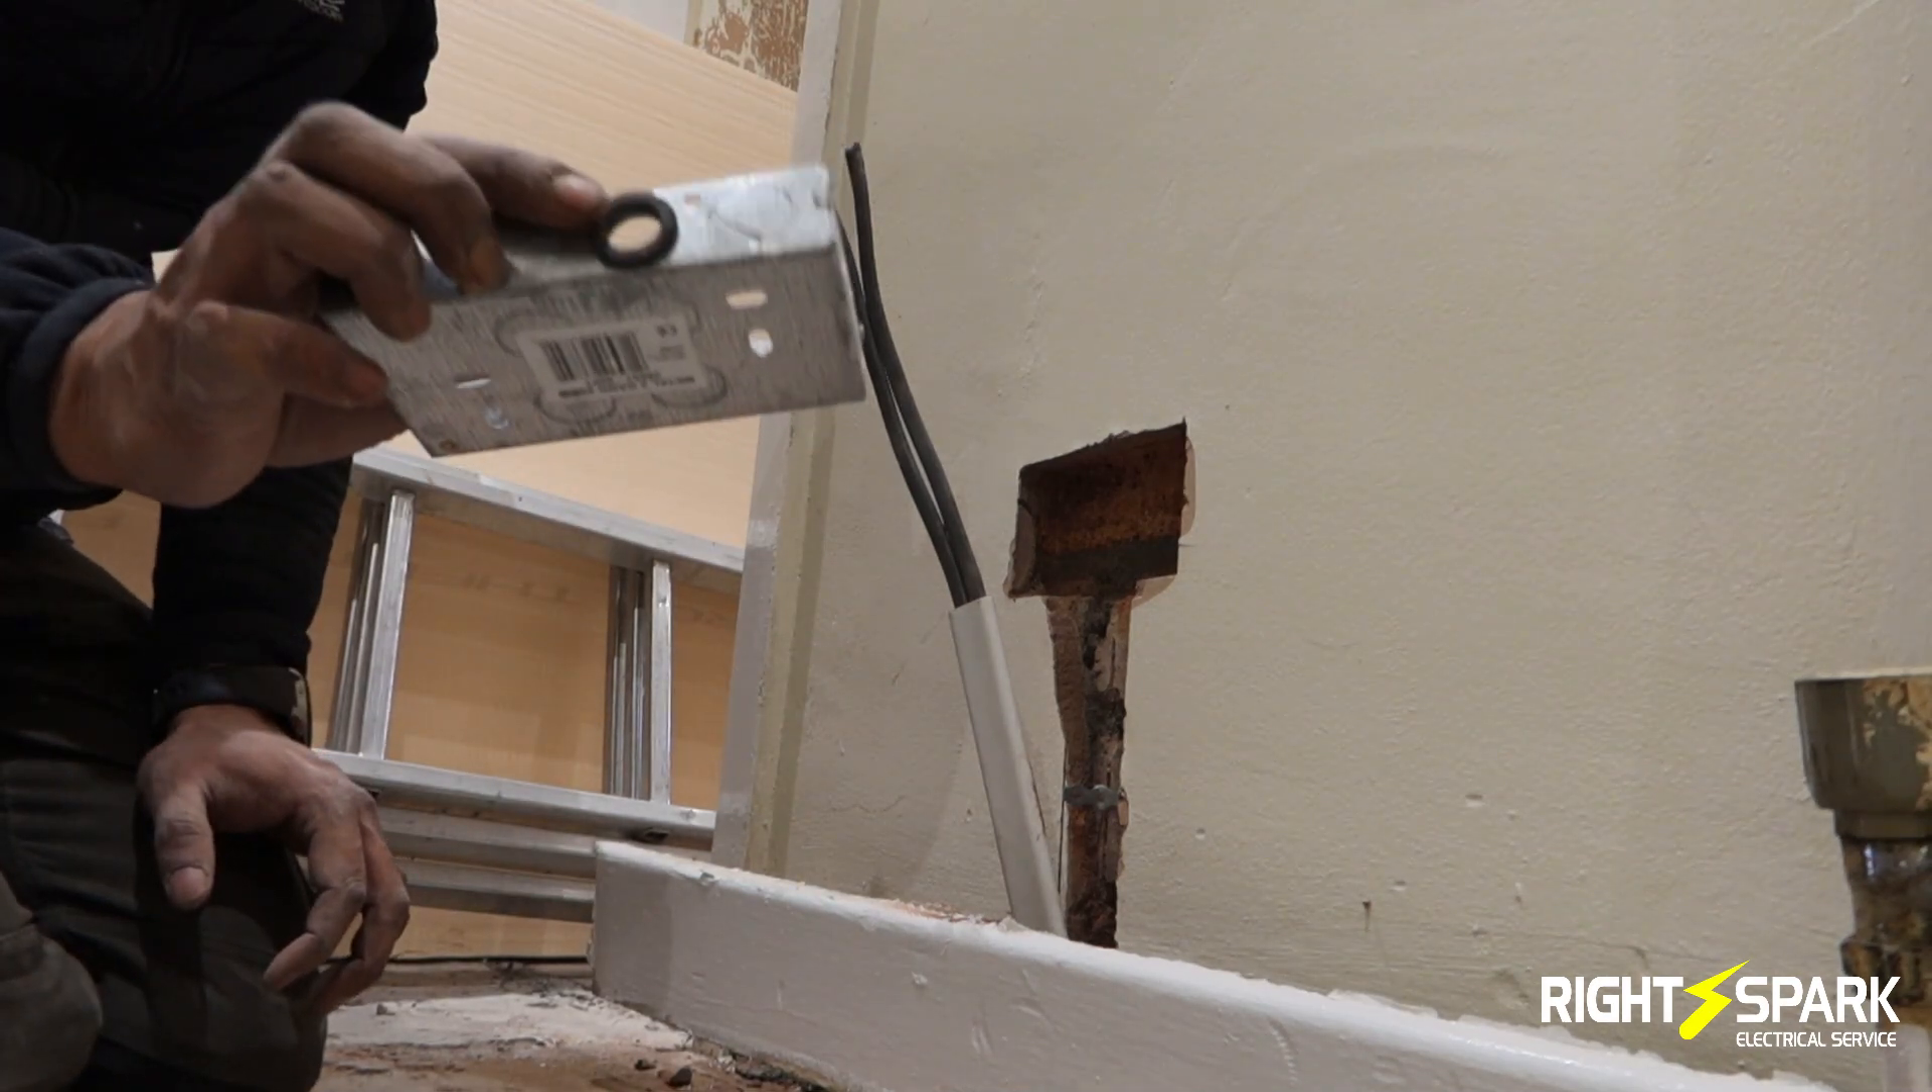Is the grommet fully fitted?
Yes.